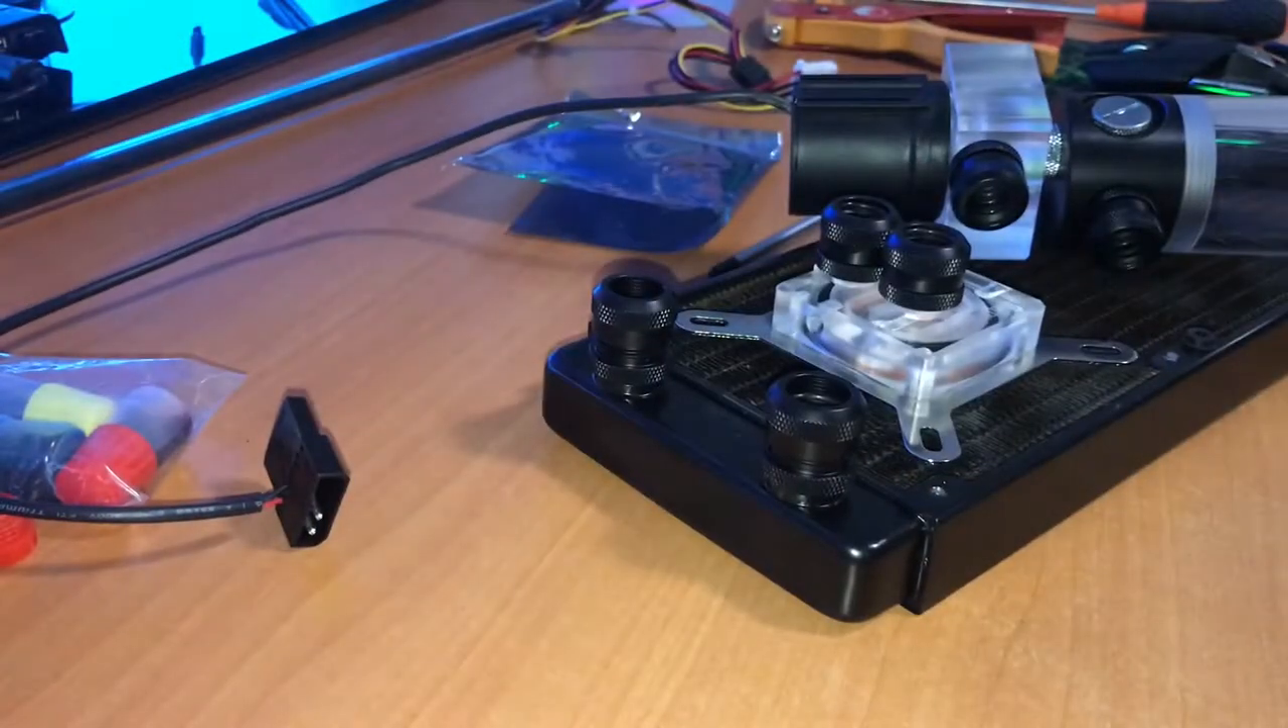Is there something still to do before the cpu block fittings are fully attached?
No.